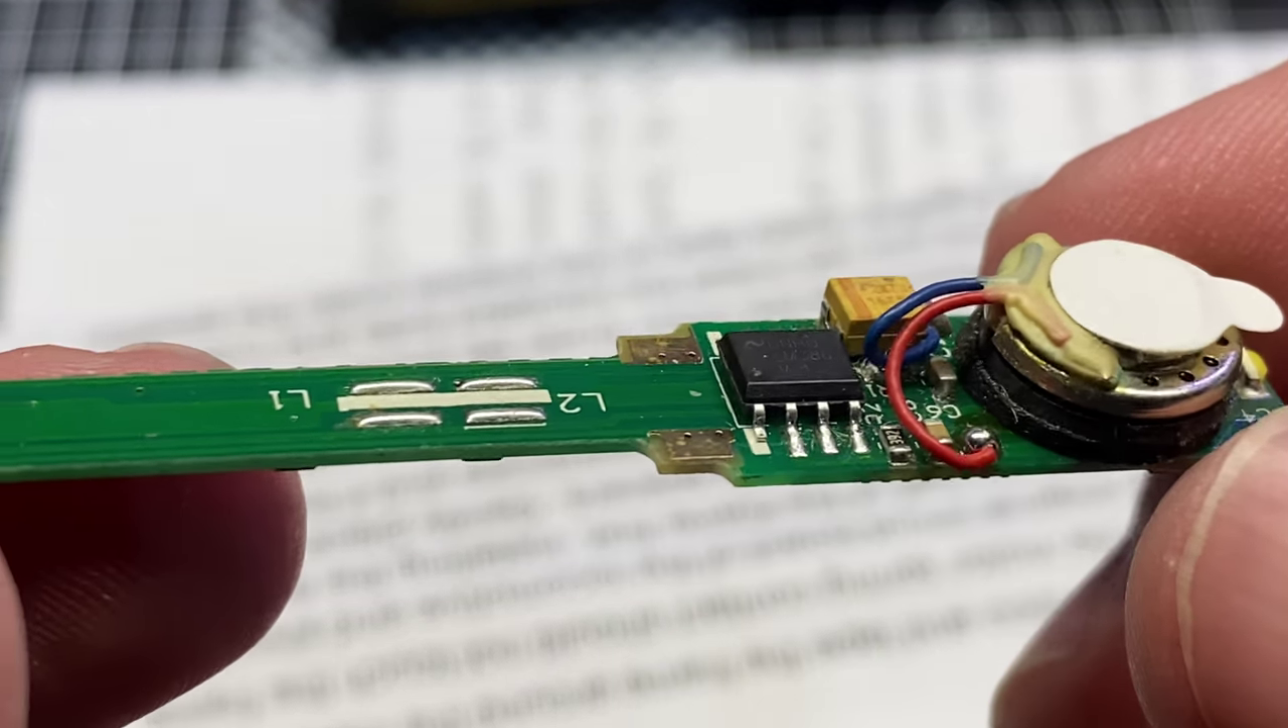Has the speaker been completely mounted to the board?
Yes.